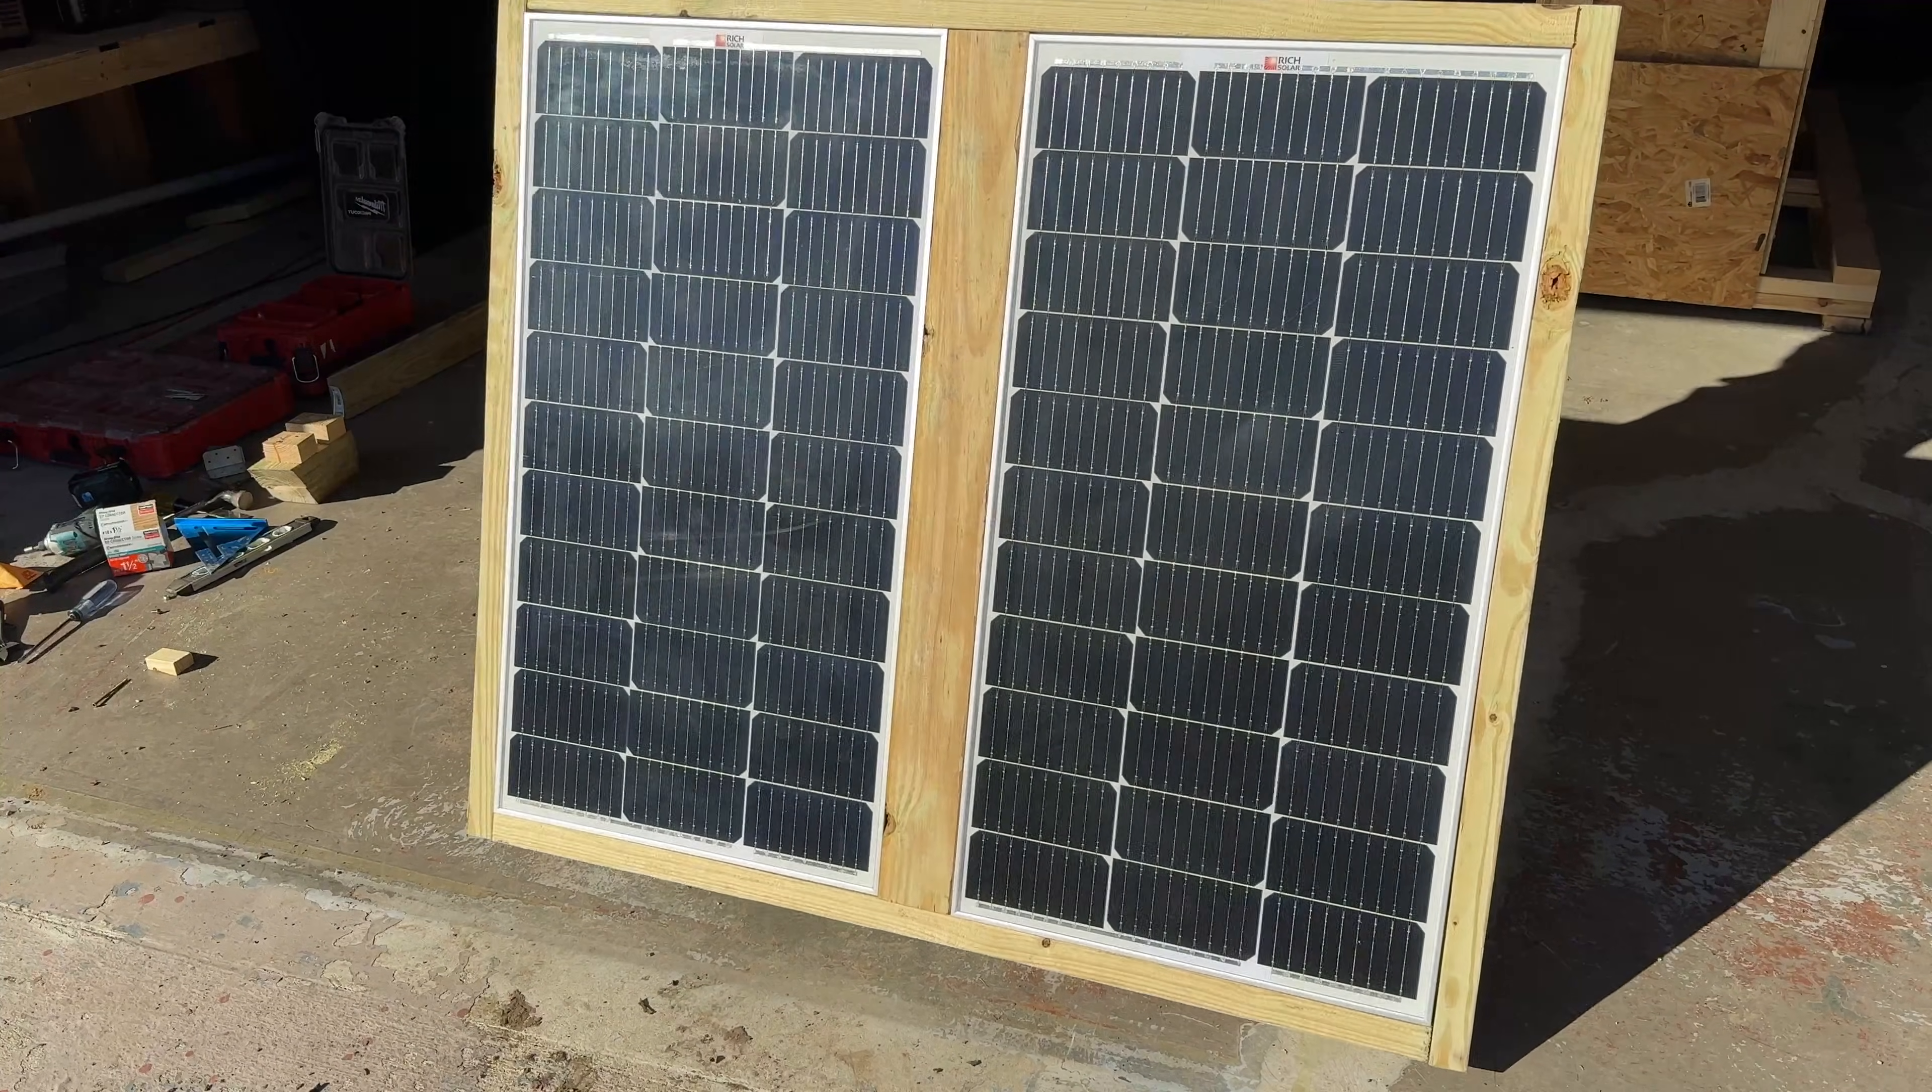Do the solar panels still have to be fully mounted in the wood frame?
No.